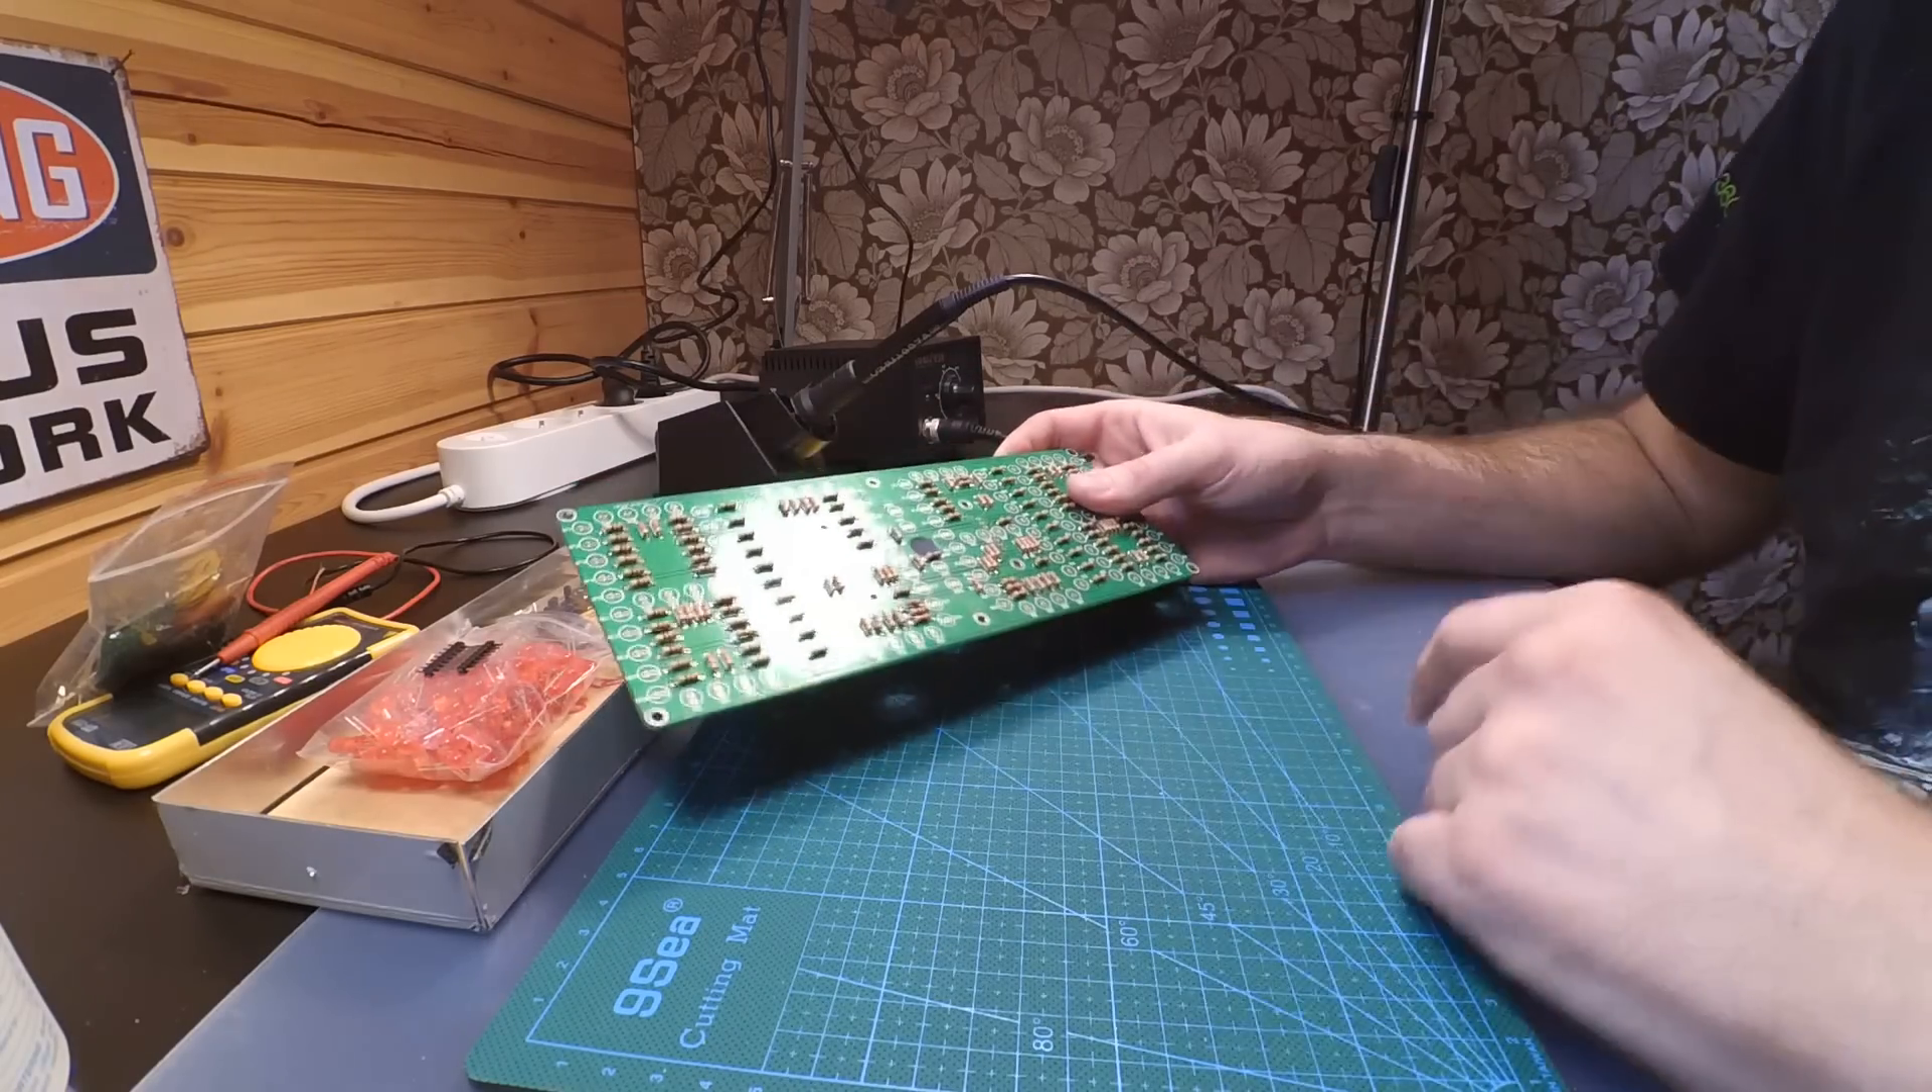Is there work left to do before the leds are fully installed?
Yes.